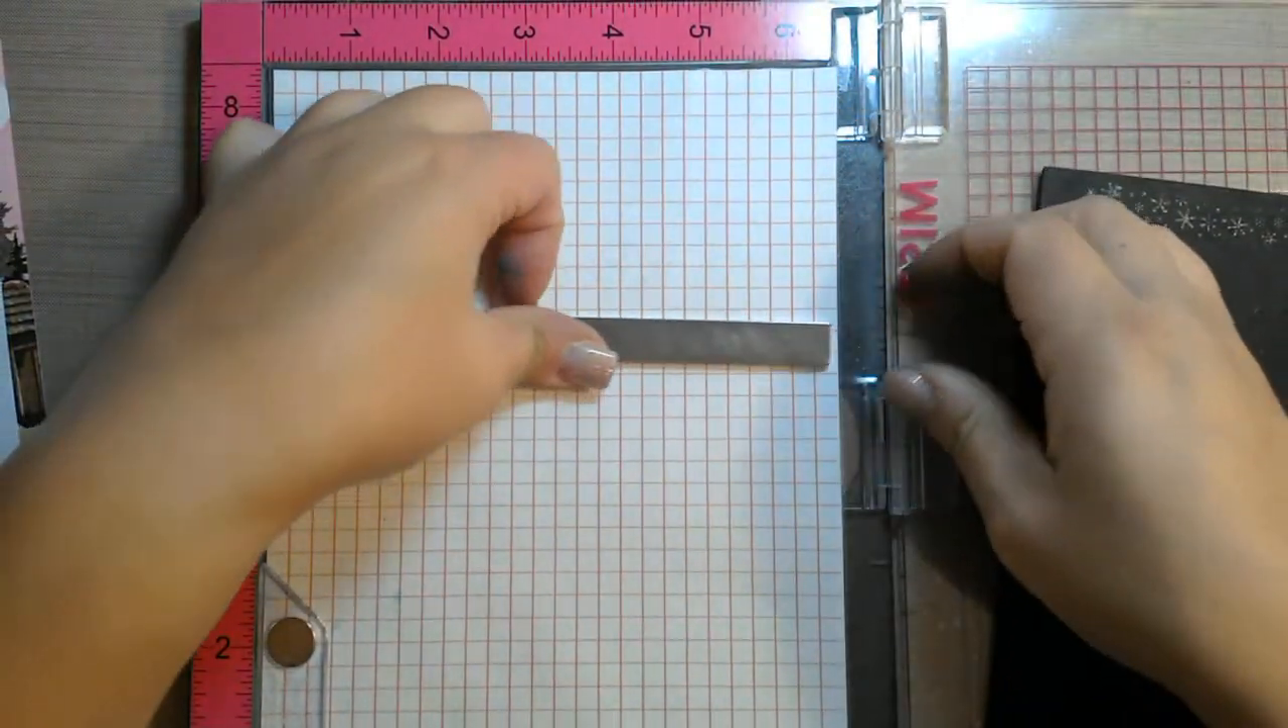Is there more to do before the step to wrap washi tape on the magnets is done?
Yes.